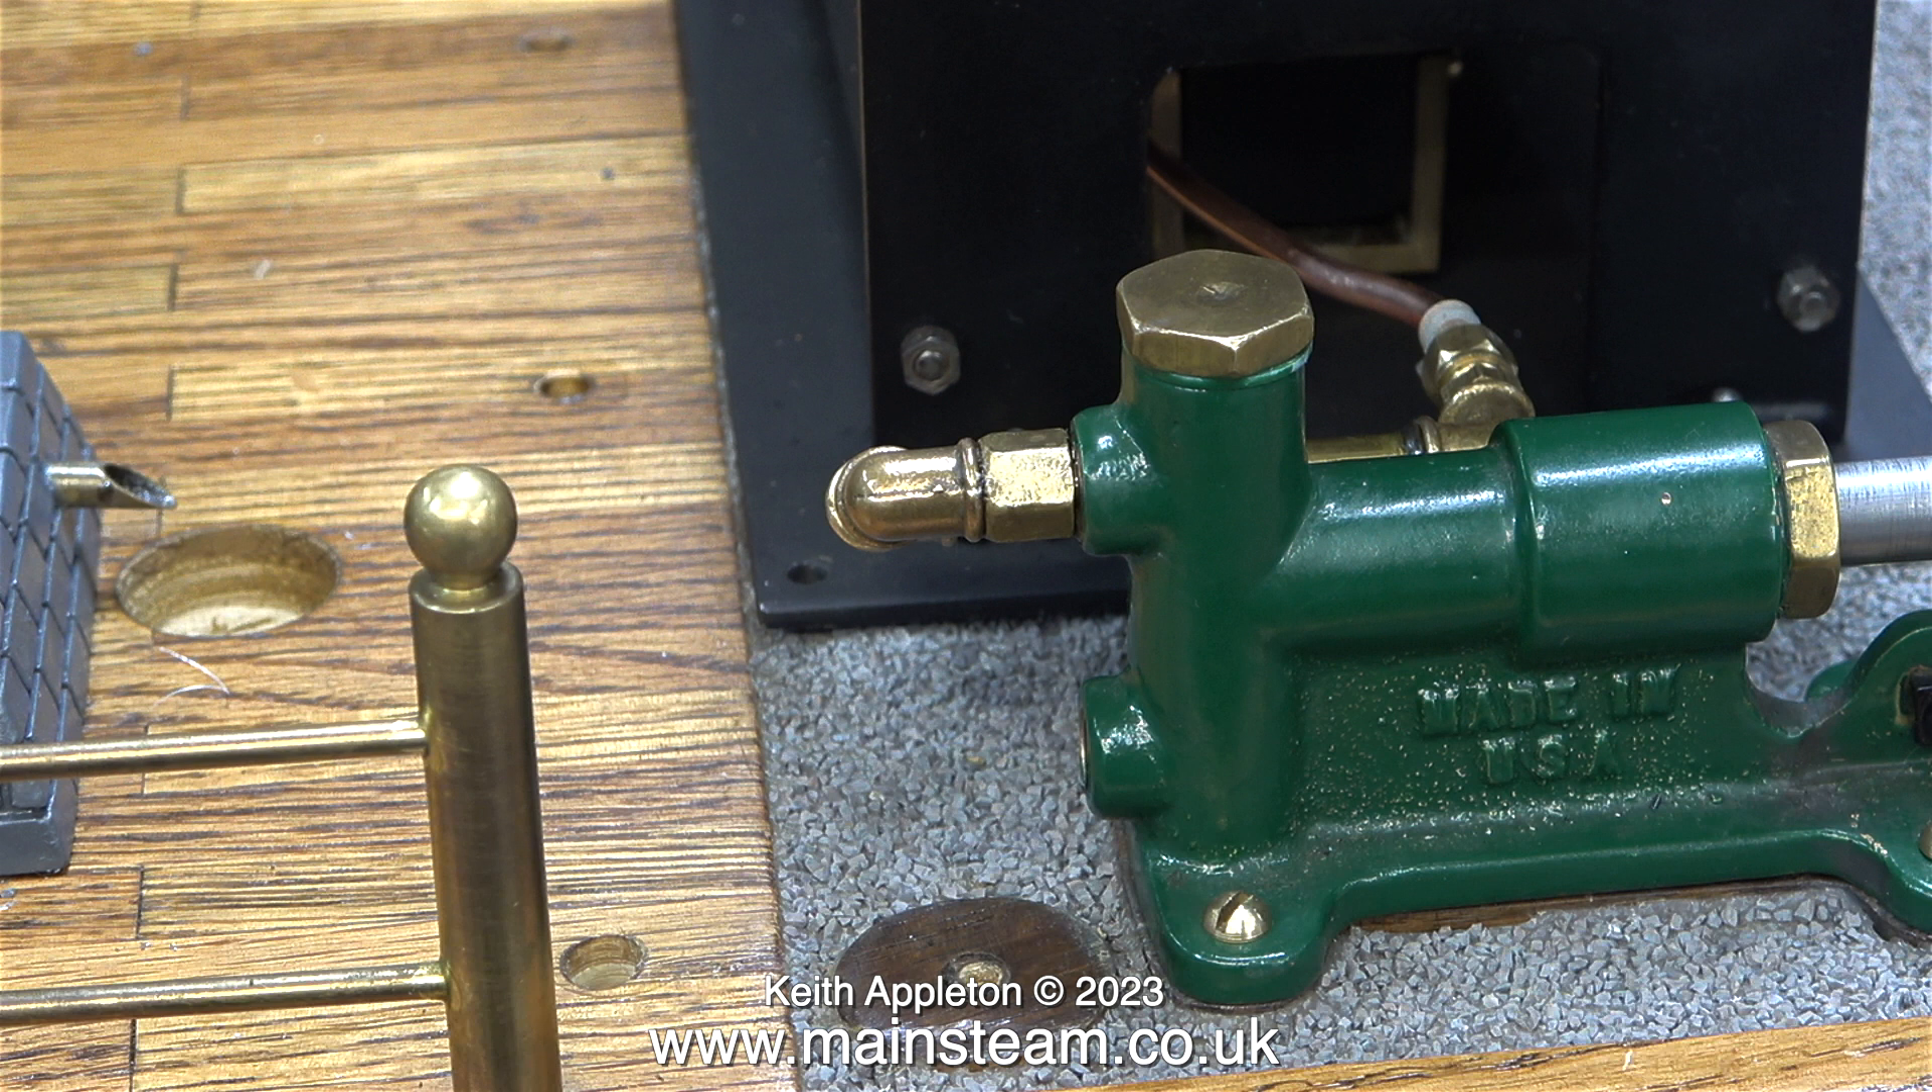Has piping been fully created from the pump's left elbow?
No.